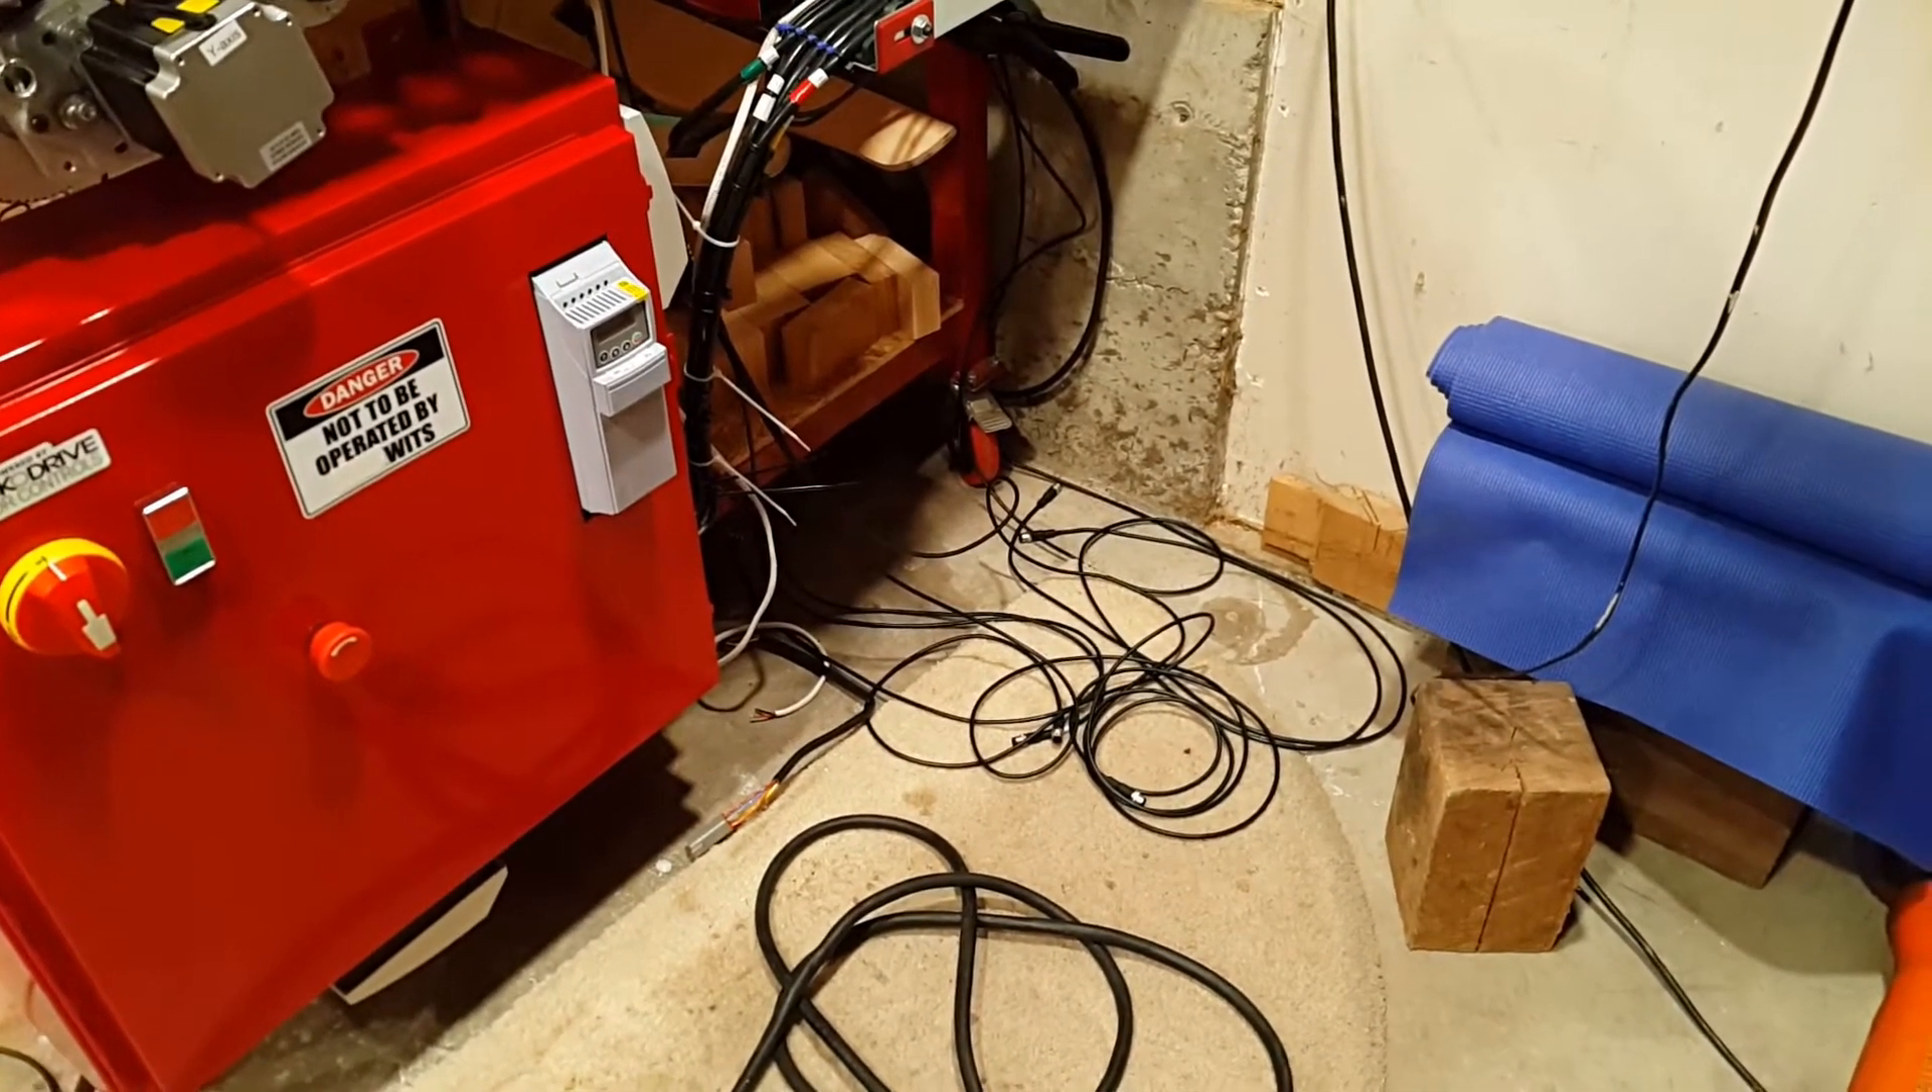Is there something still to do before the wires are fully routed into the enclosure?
Yes.